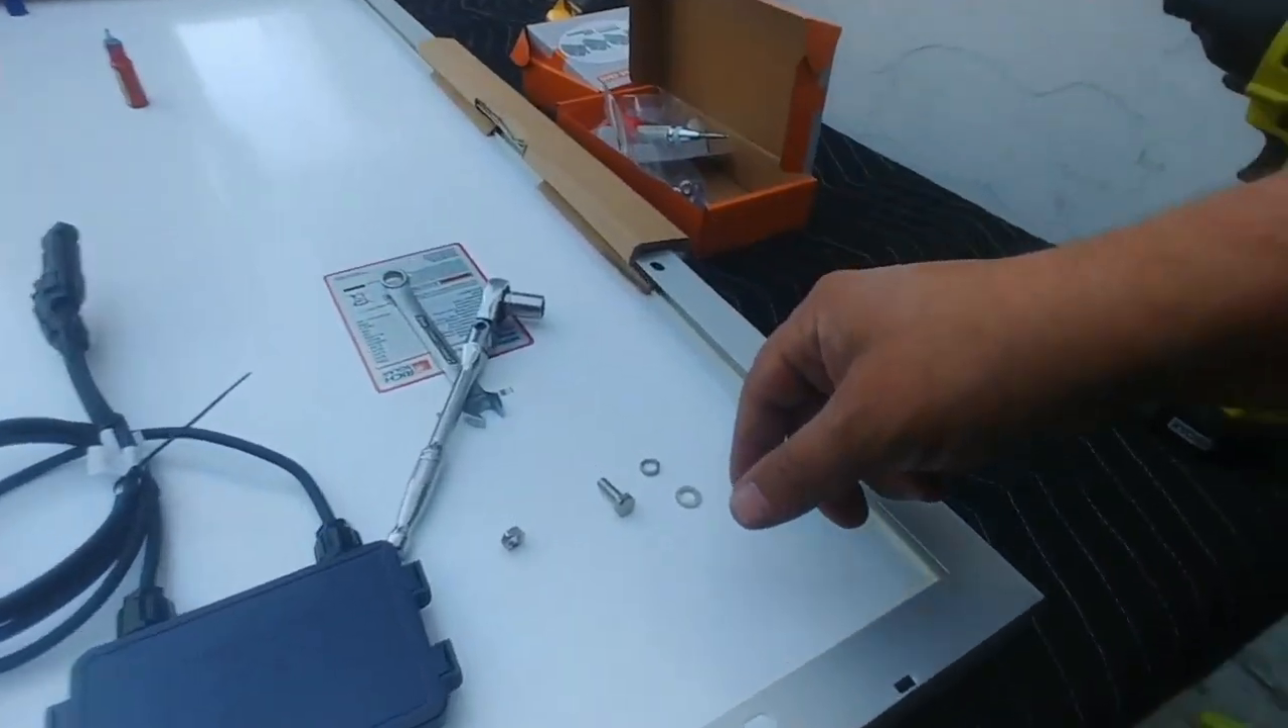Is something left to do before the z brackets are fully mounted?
Yes.